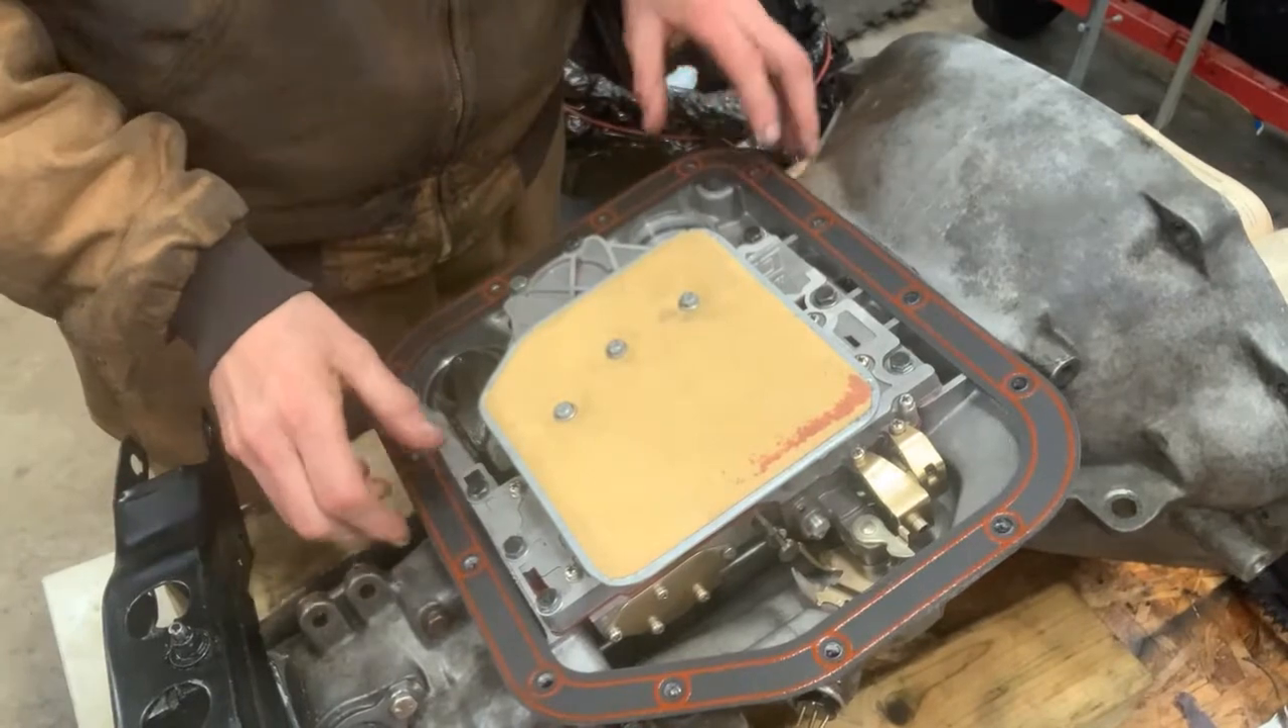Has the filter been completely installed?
Yes.